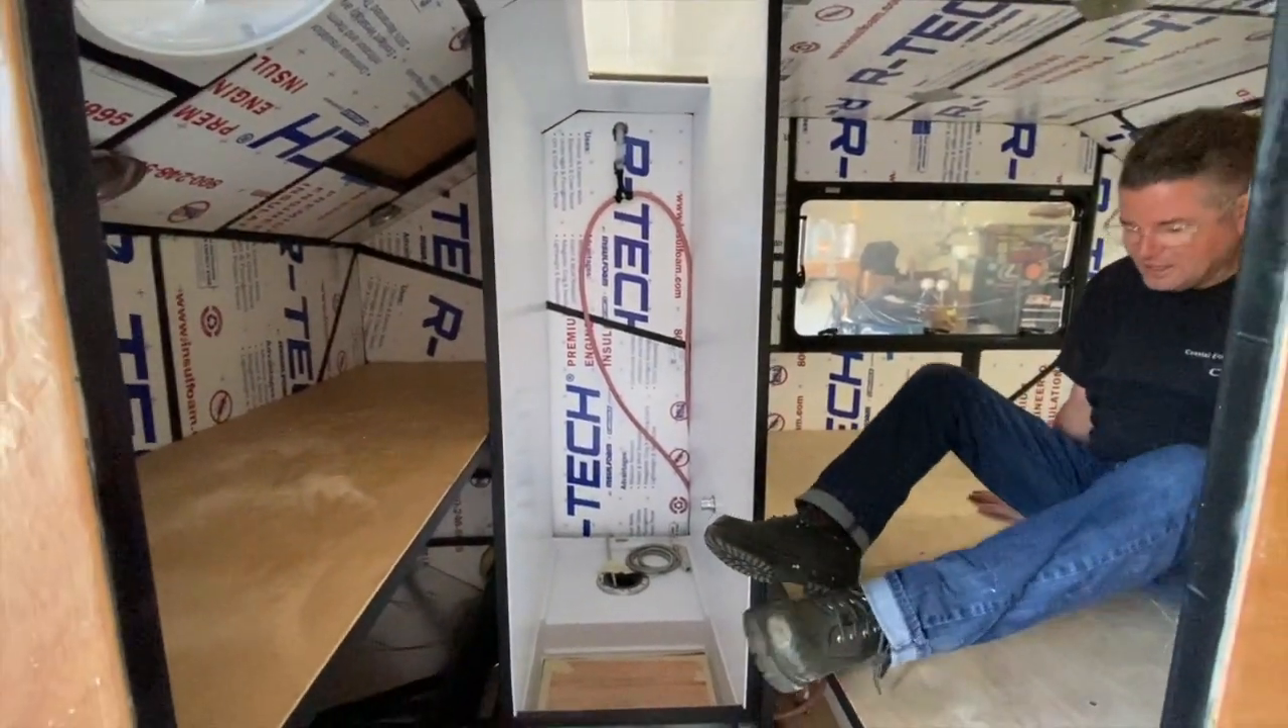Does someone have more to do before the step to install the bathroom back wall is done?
Yes.